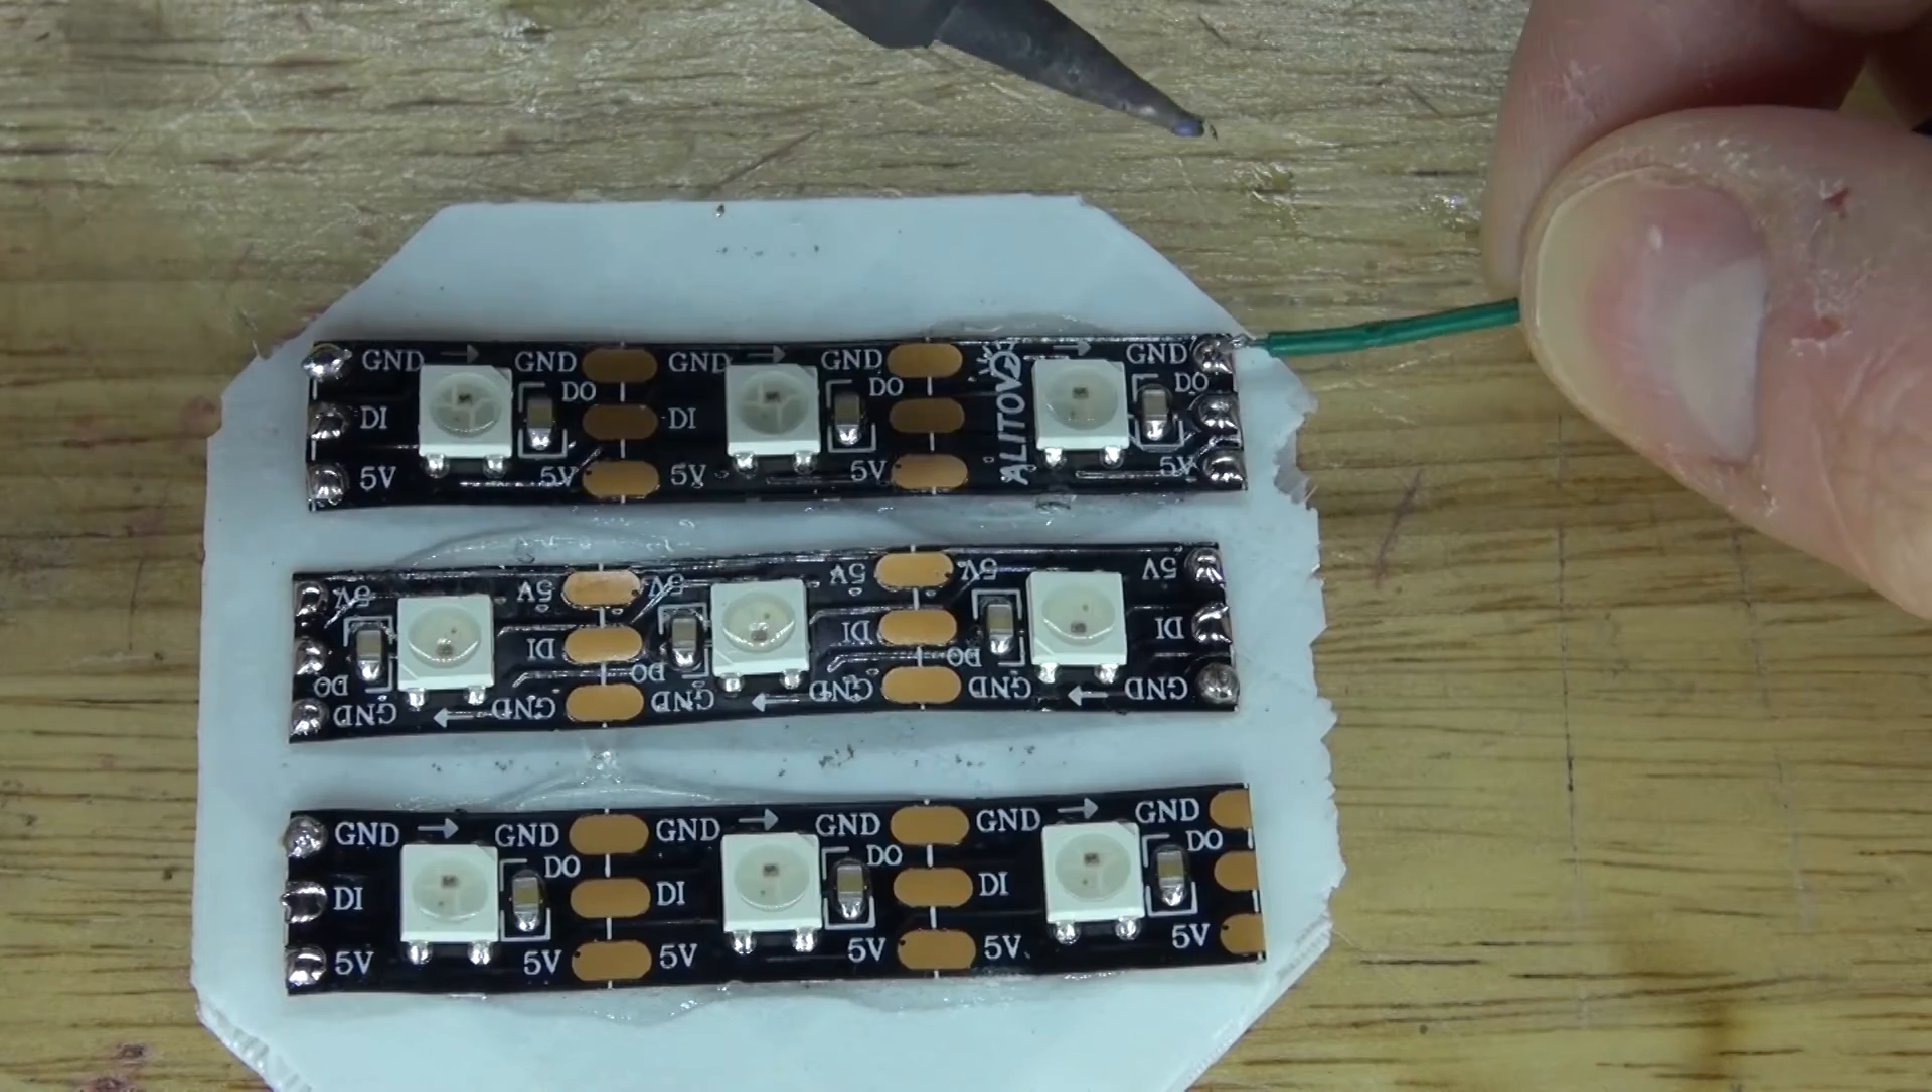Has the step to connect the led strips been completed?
No.